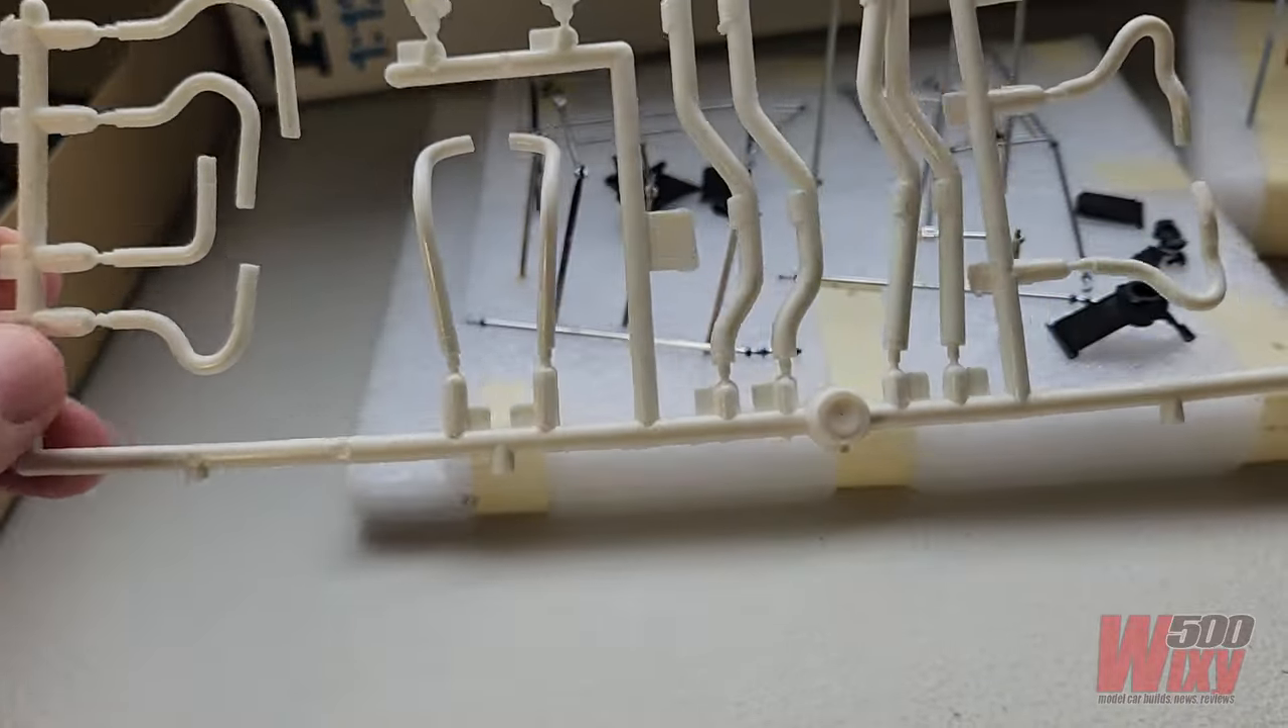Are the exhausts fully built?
No.